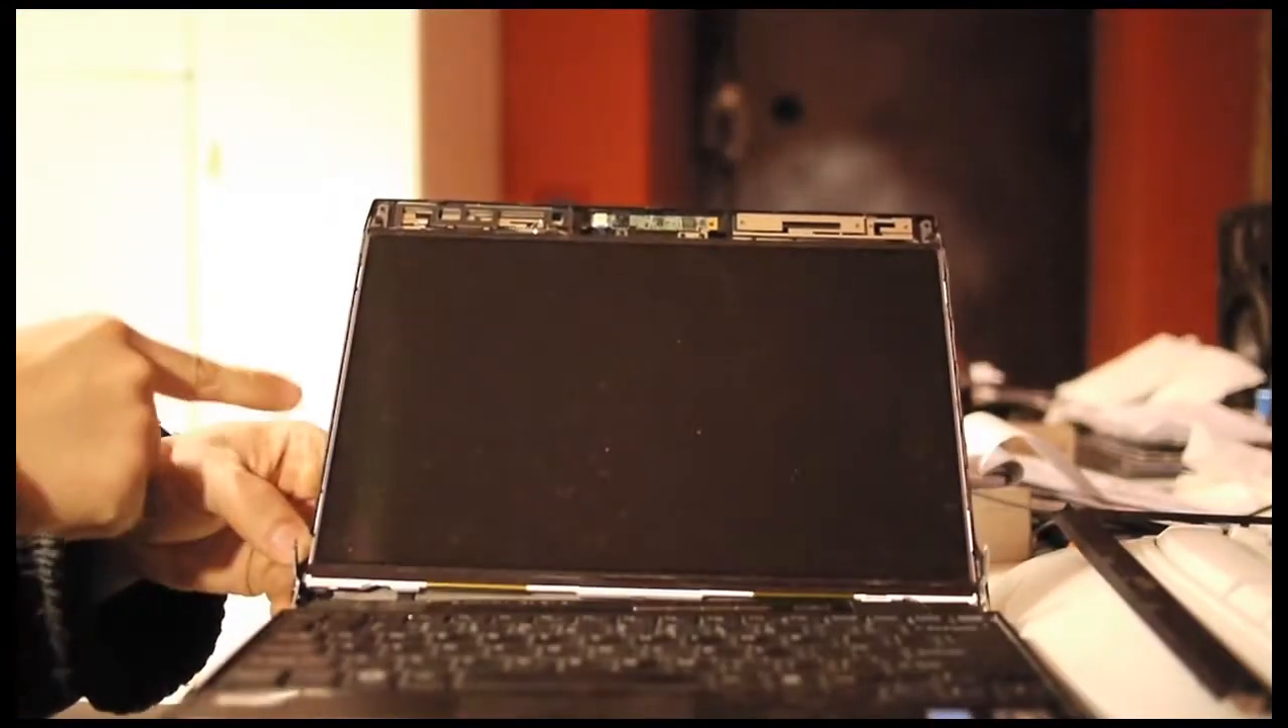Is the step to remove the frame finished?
Yes.